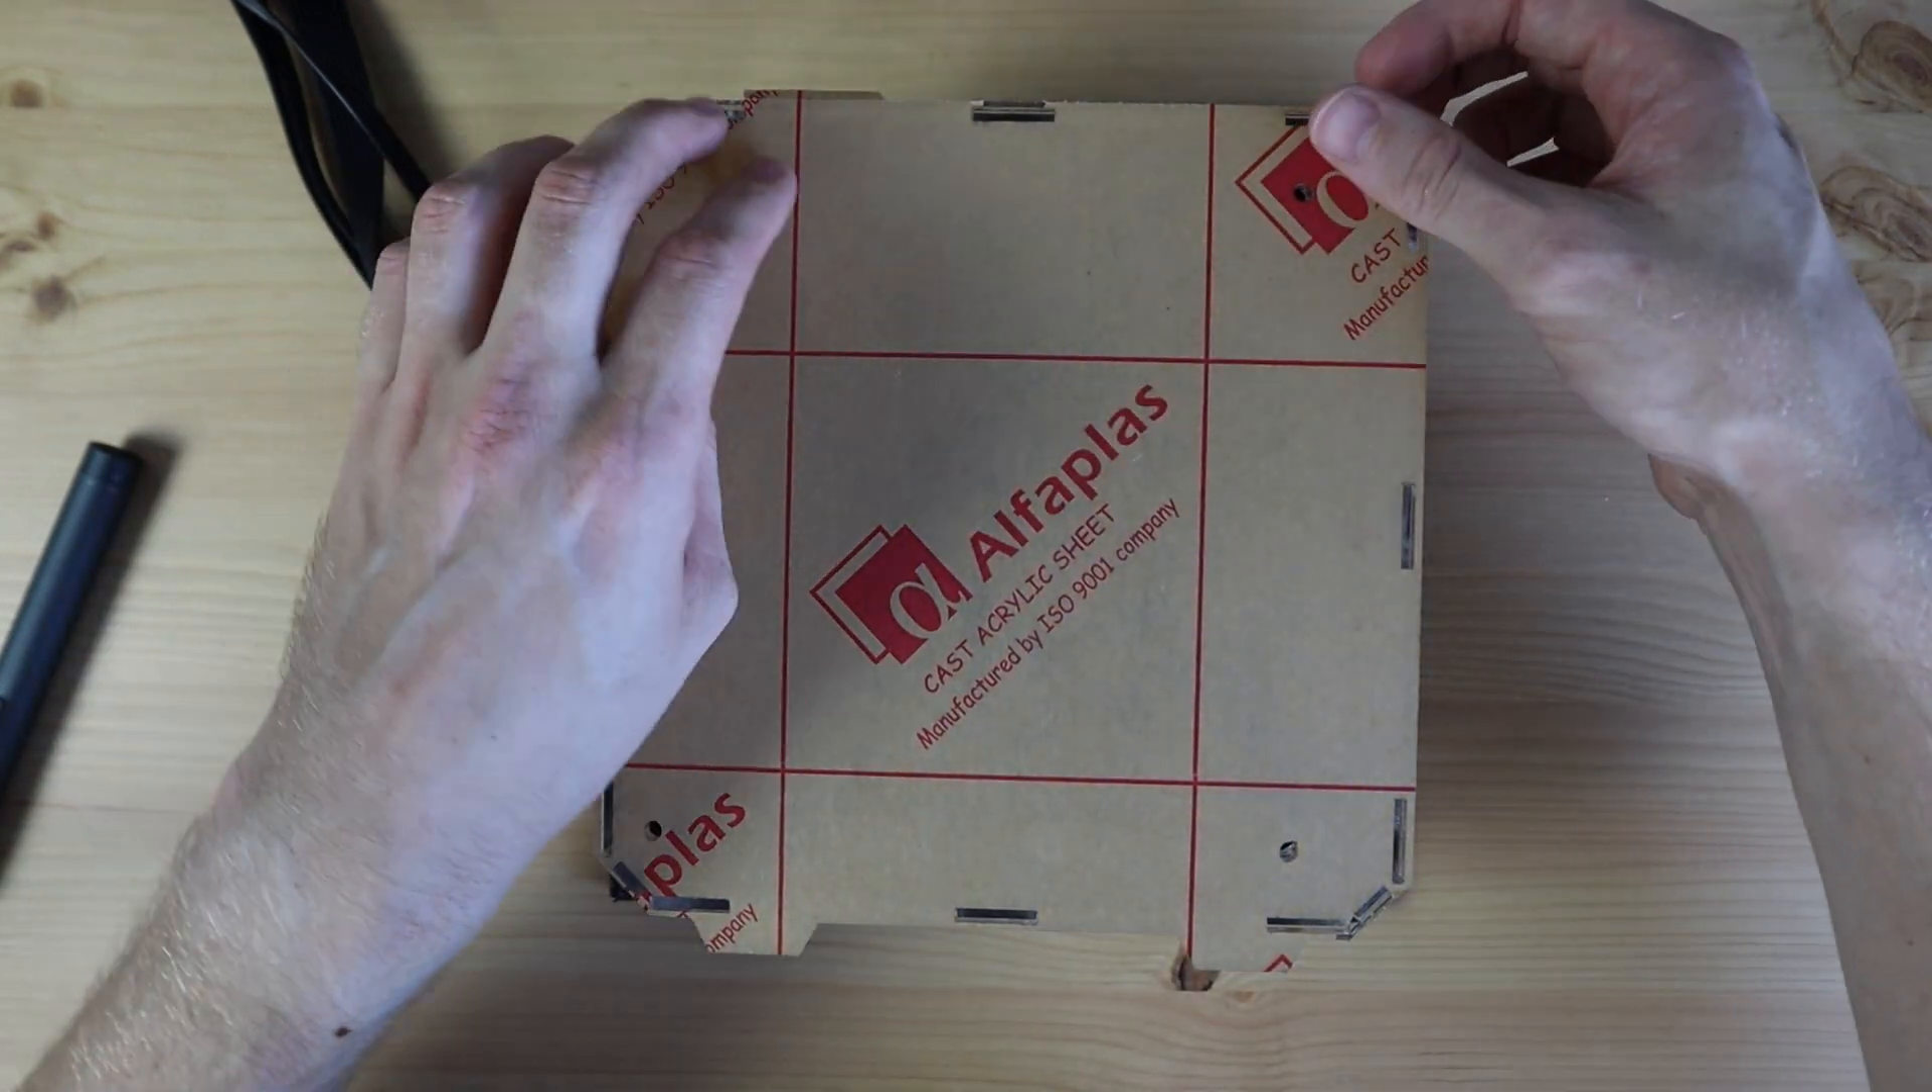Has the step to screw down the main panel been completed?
No.